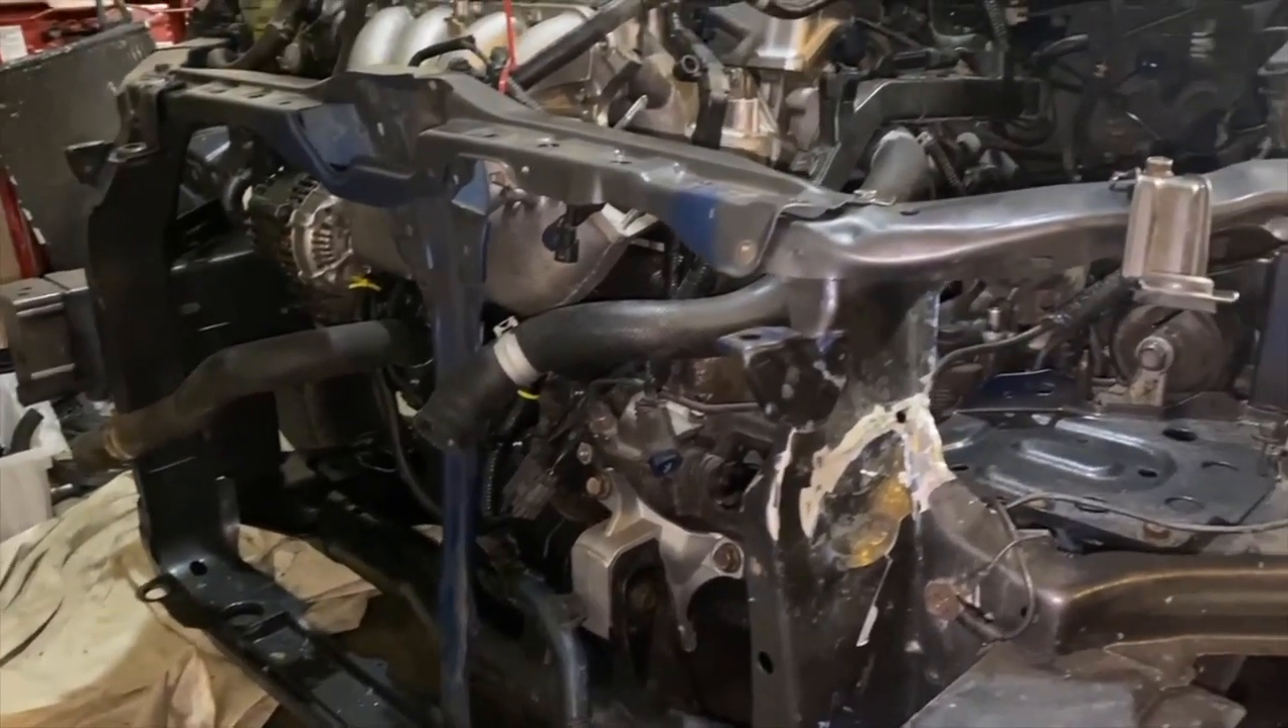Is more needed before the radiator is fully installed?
Yes.